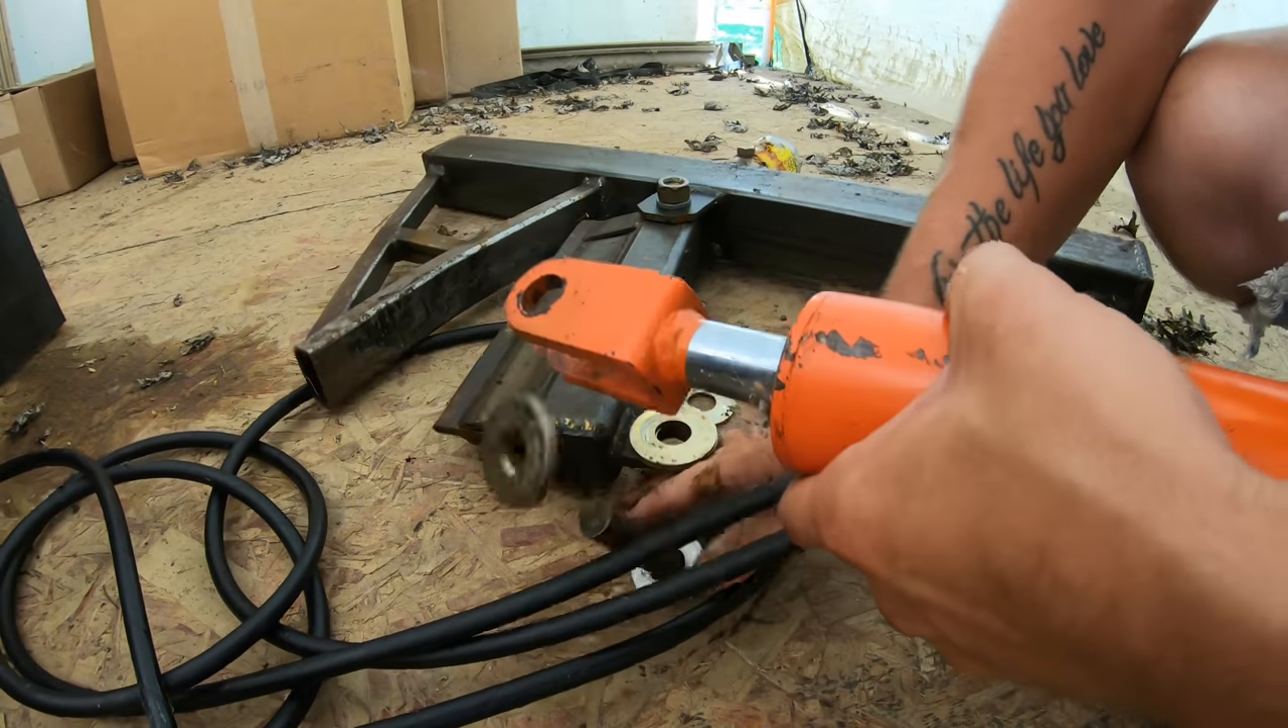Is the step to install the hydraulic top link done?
No.